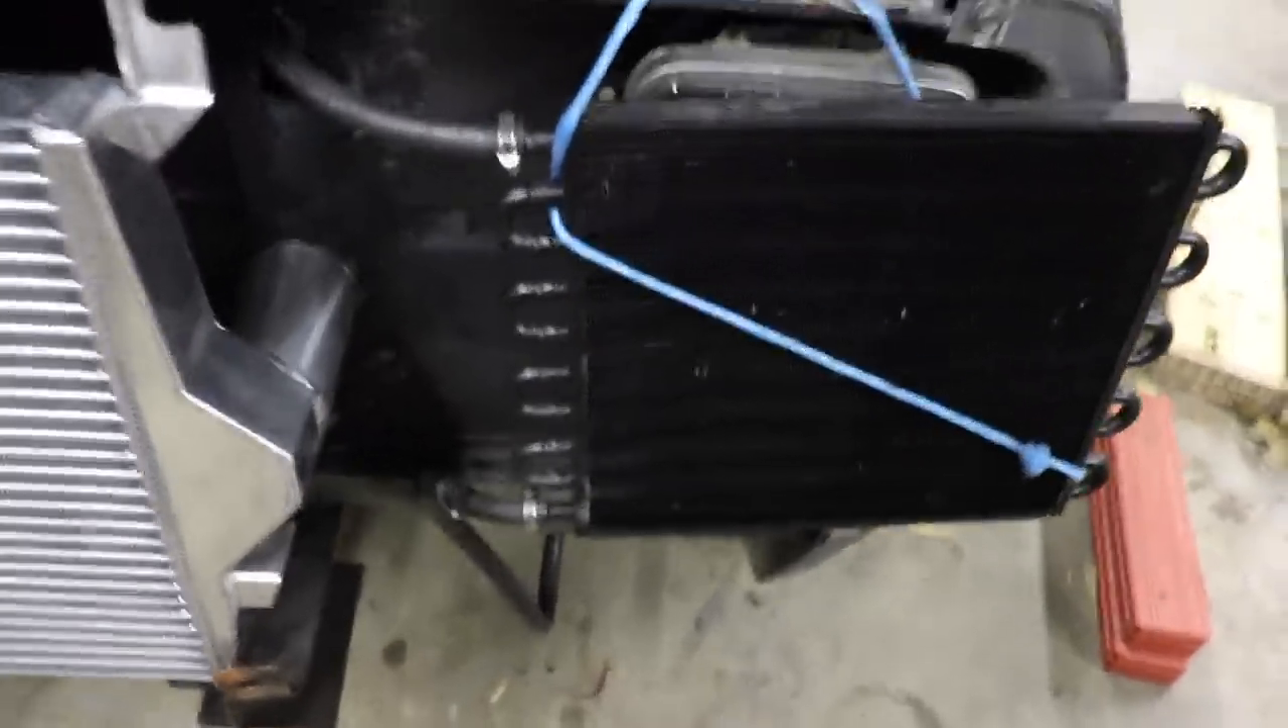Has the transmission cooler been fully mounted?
No.